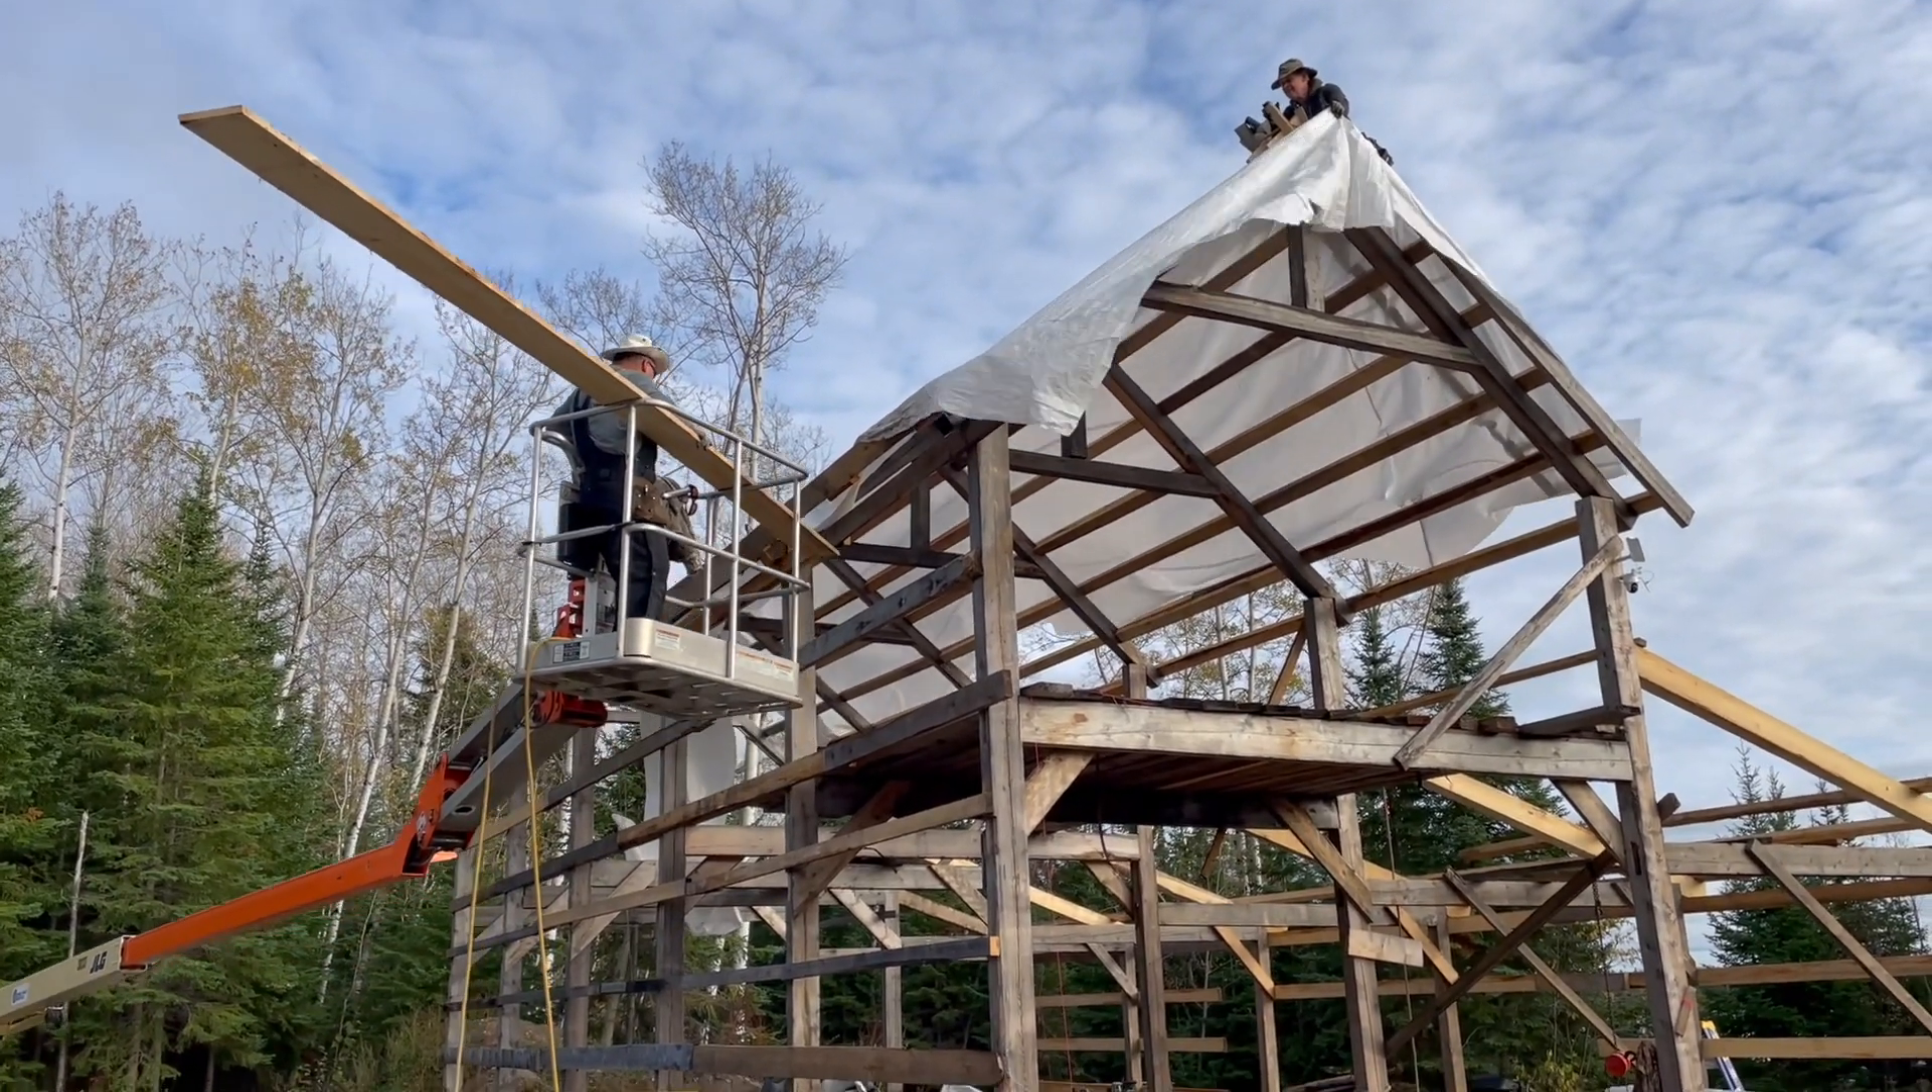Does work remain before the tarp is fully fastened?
Yes.